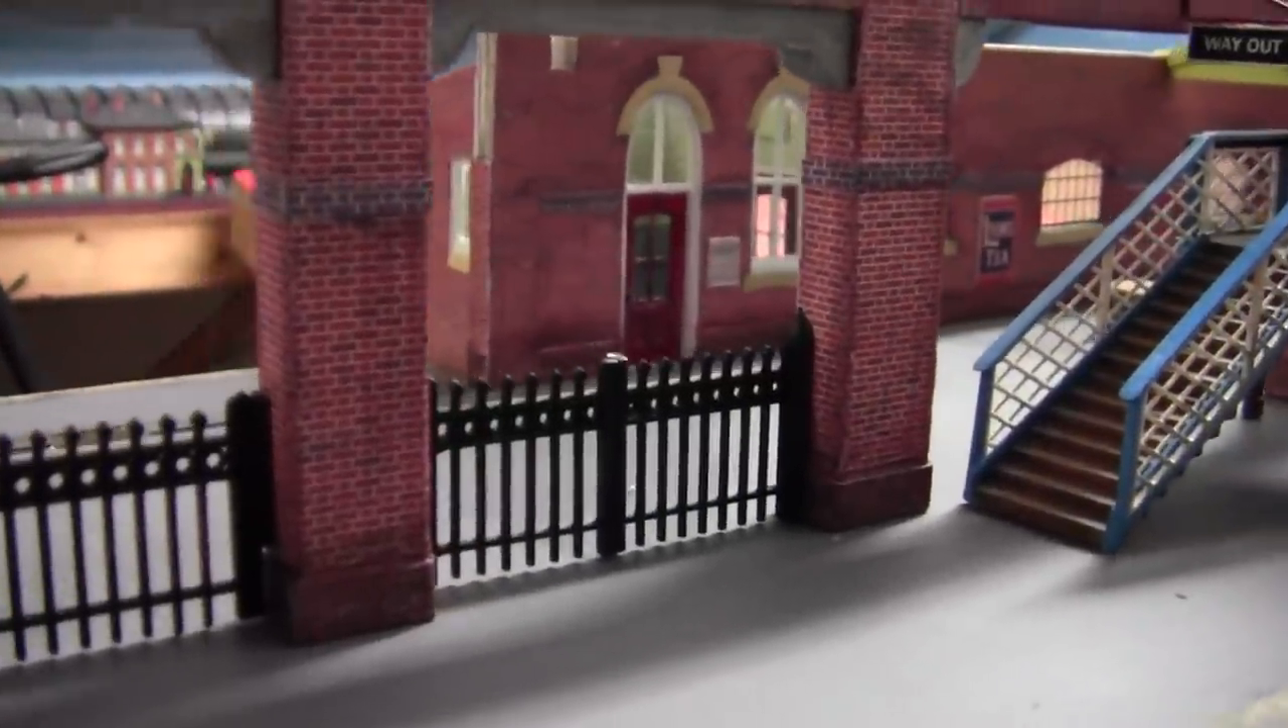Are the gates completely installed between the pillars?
Yes.